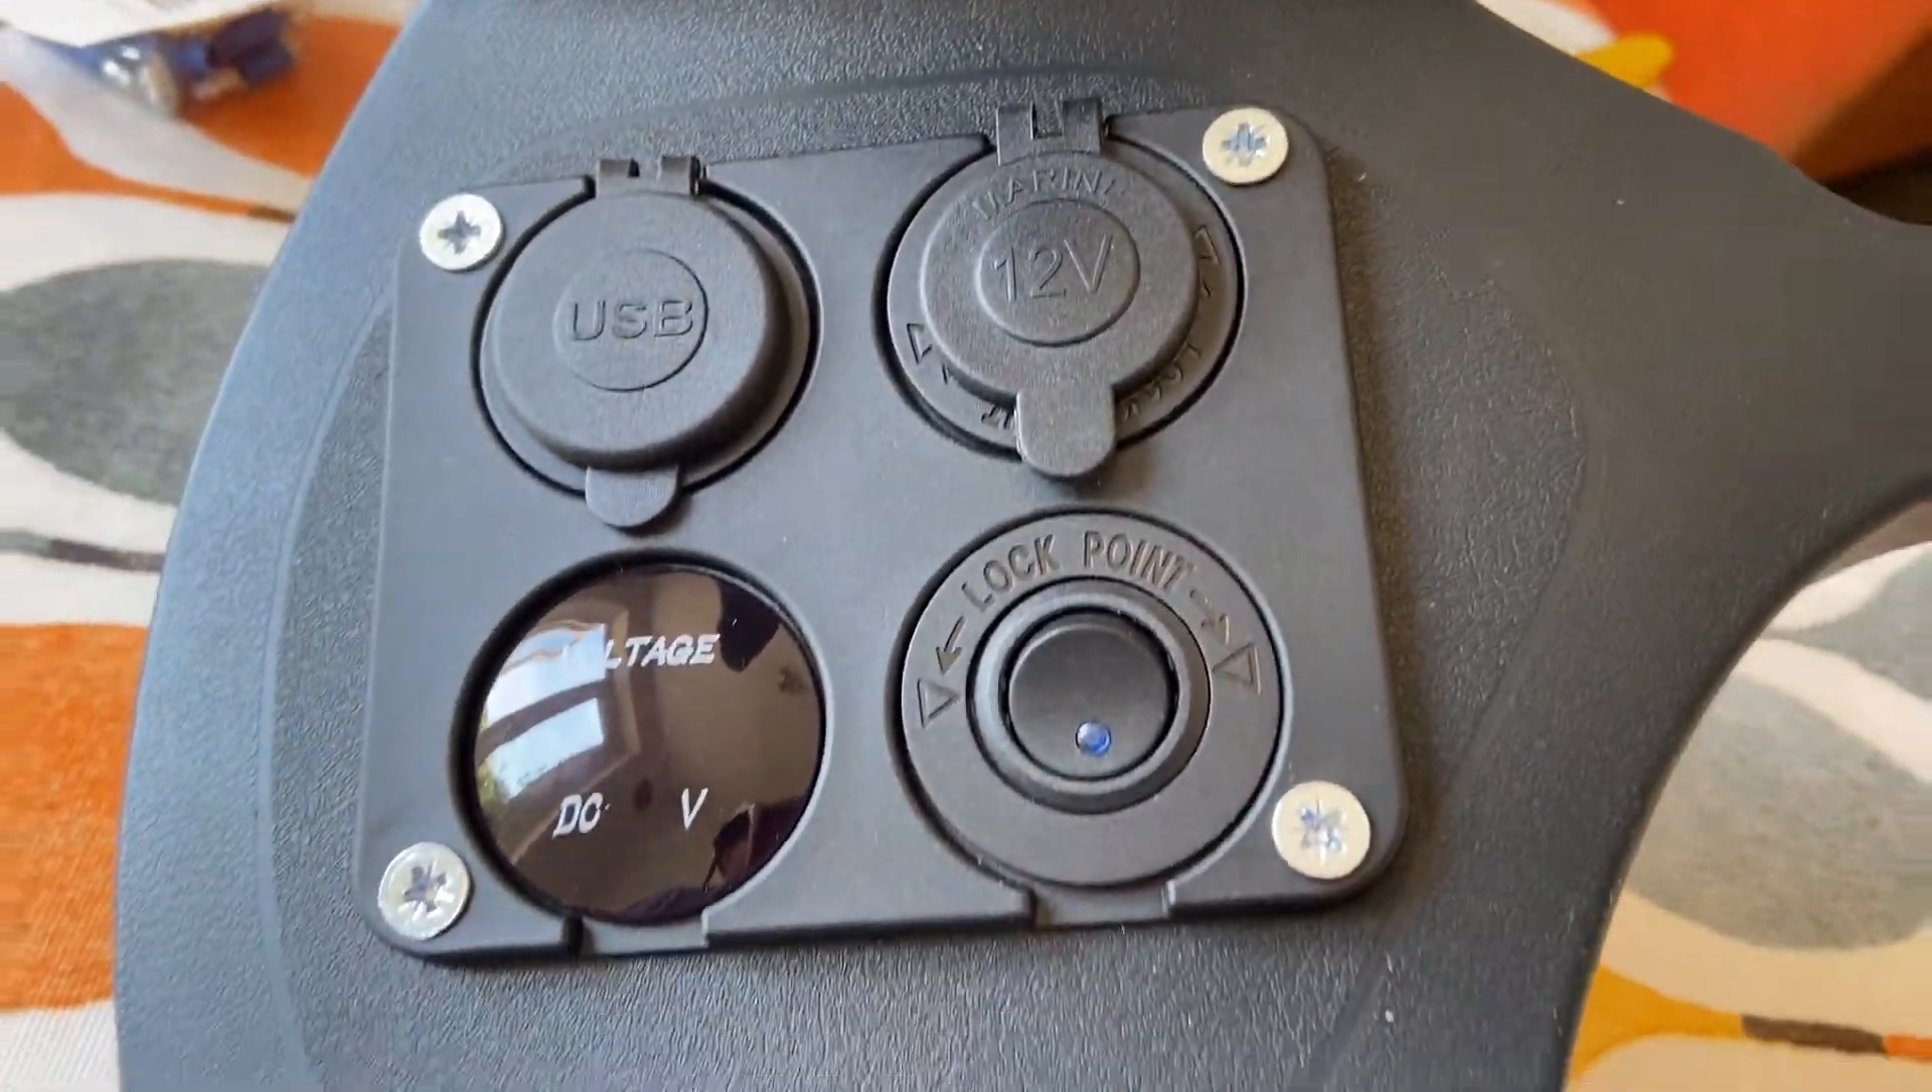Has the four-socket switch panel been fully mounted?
Yes.